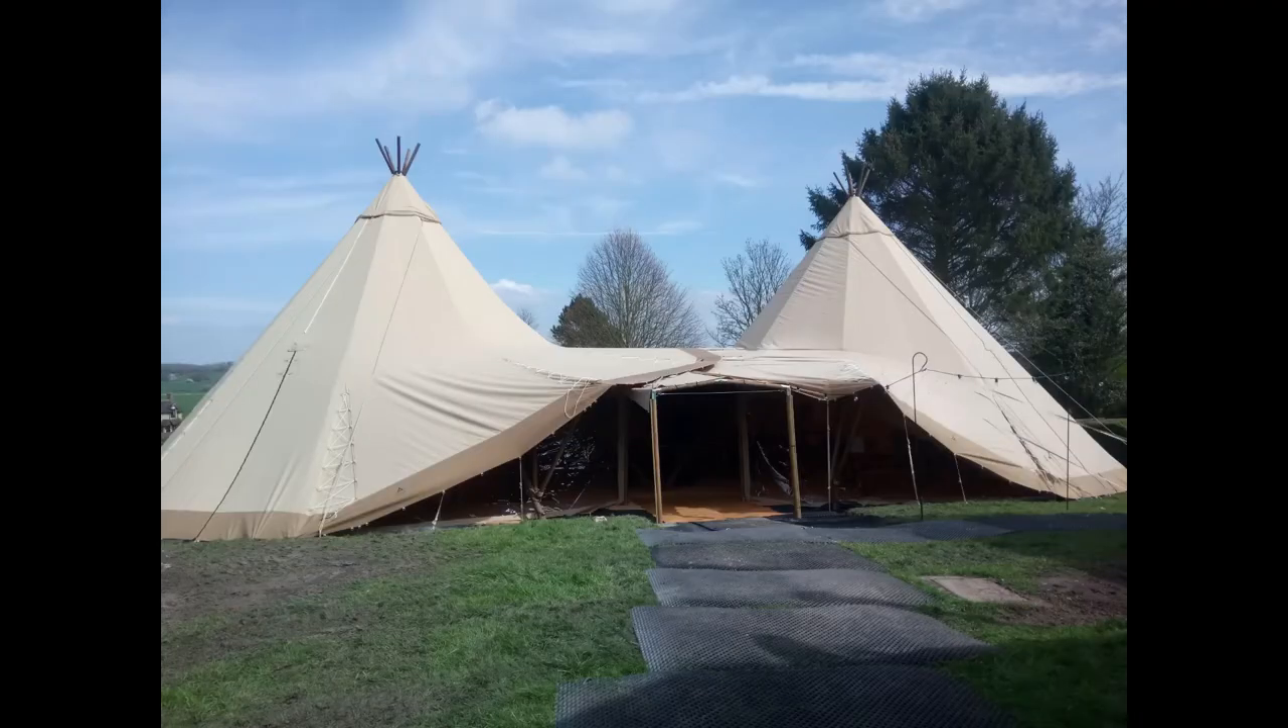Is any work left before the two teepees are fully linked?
No.